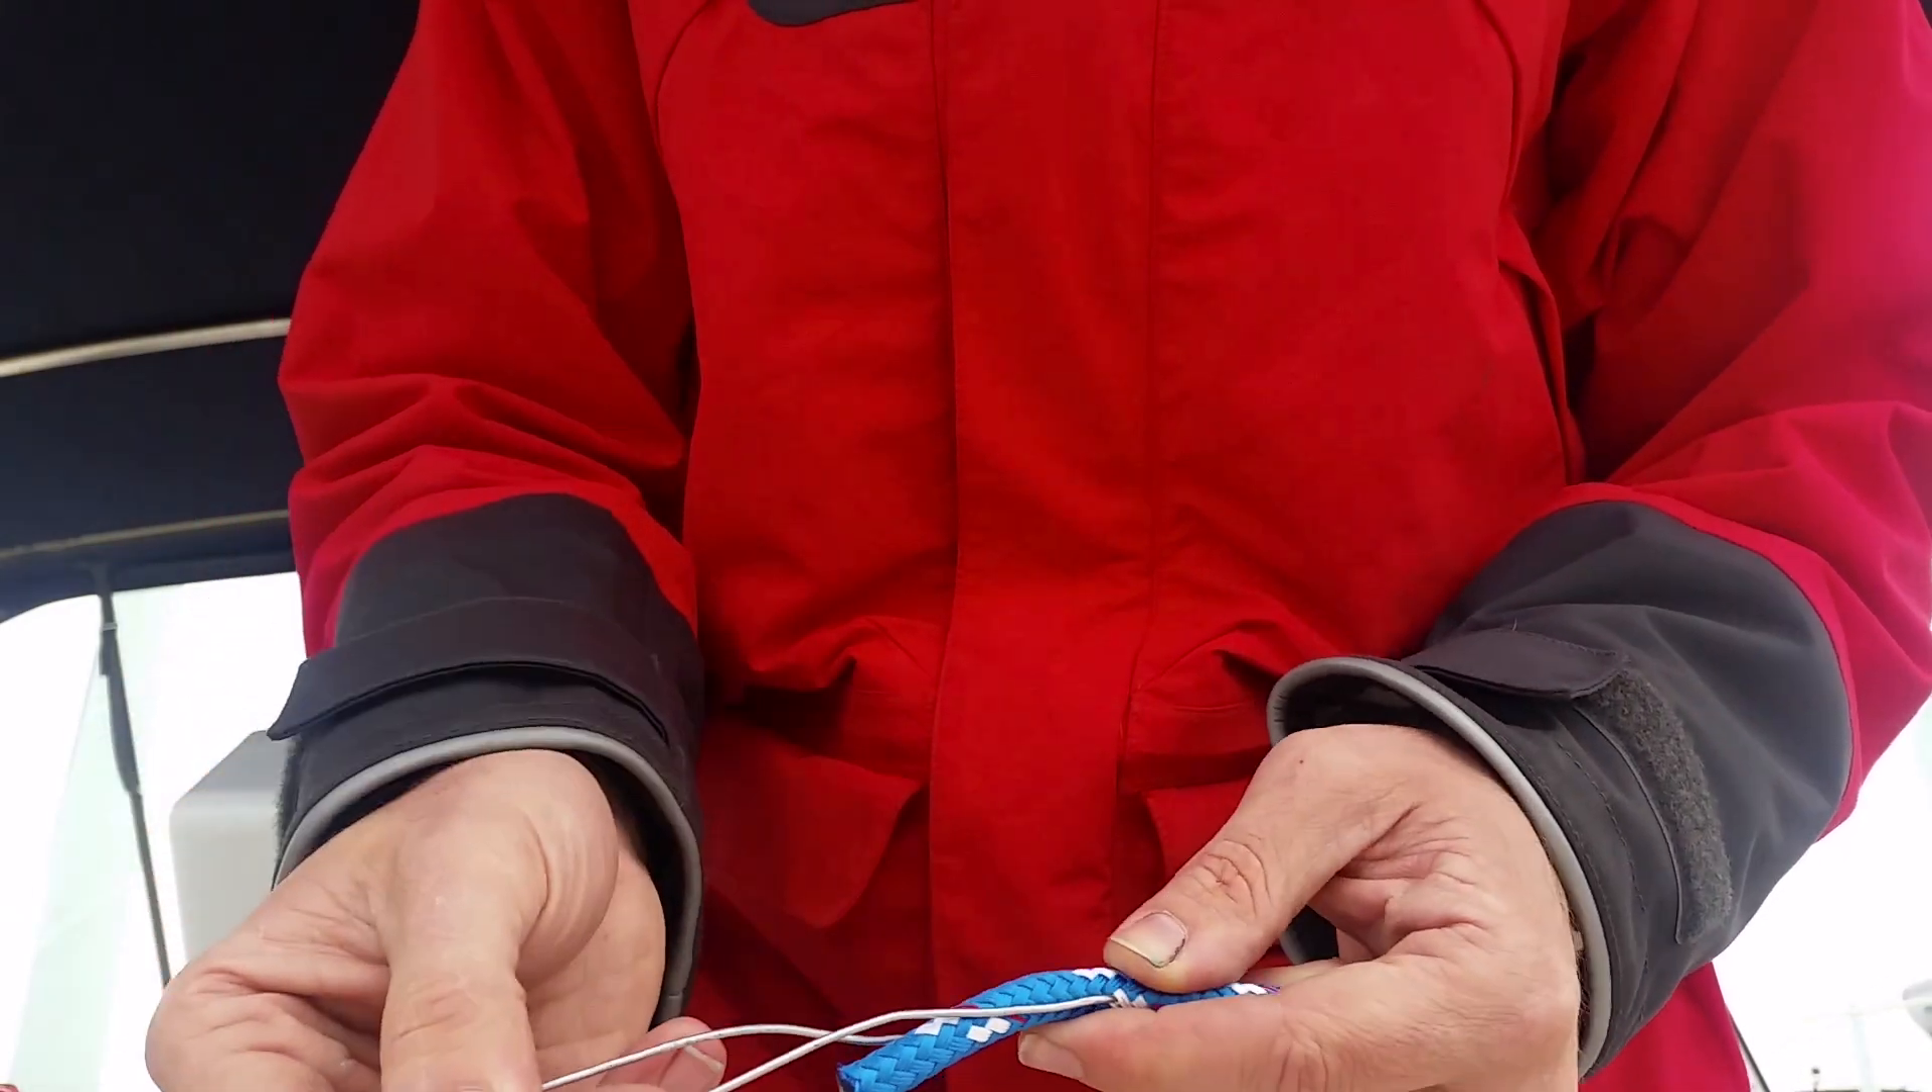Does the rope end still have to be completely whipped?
Yes.